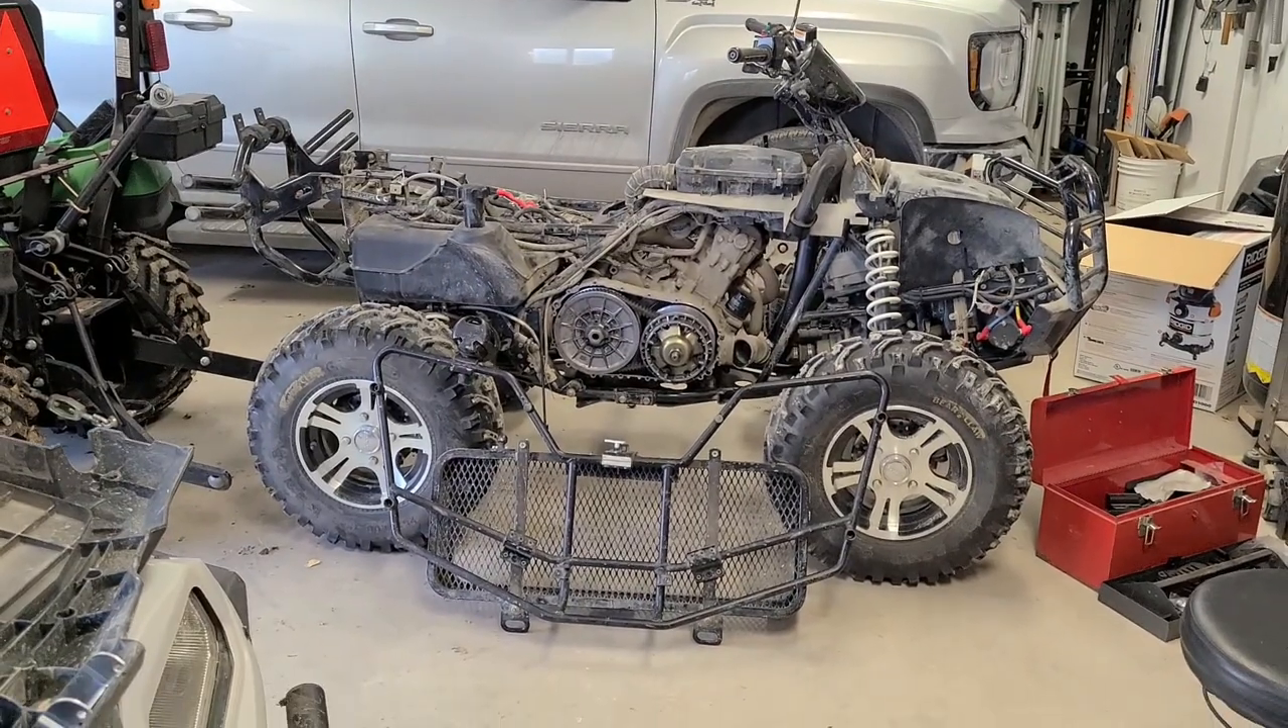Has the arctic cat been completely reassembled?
No.